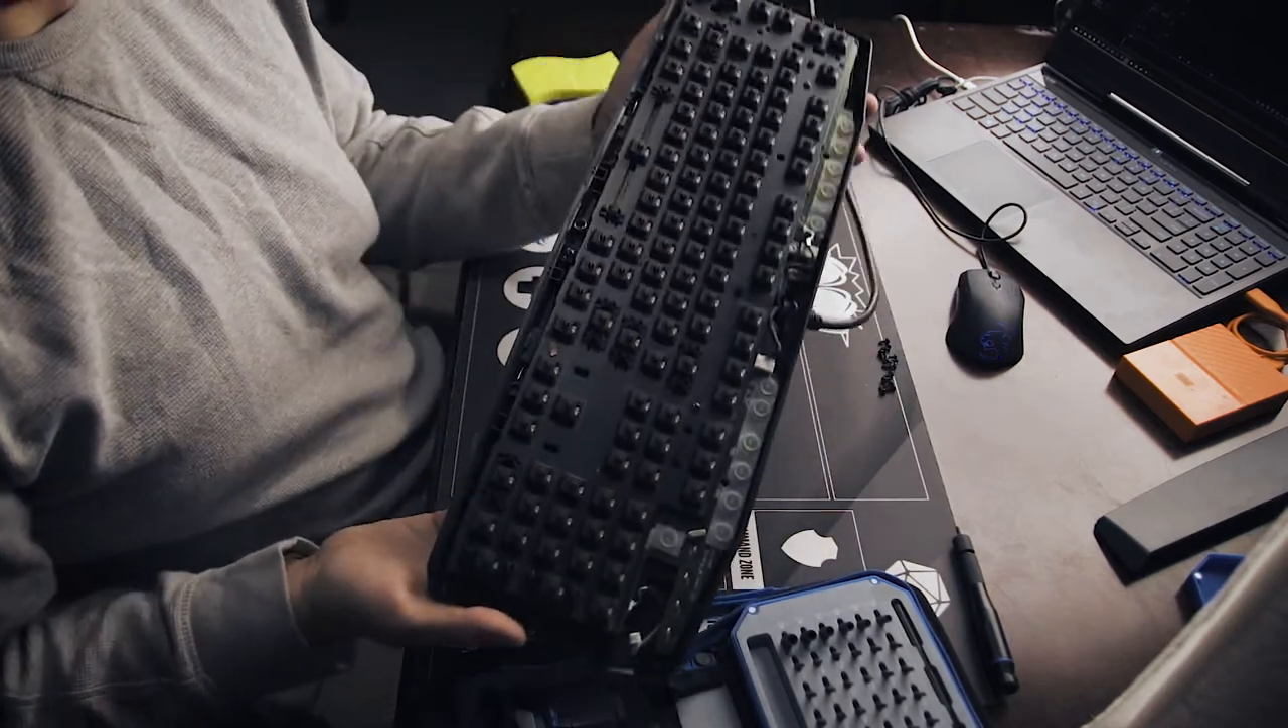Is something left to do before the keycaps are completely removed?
No.